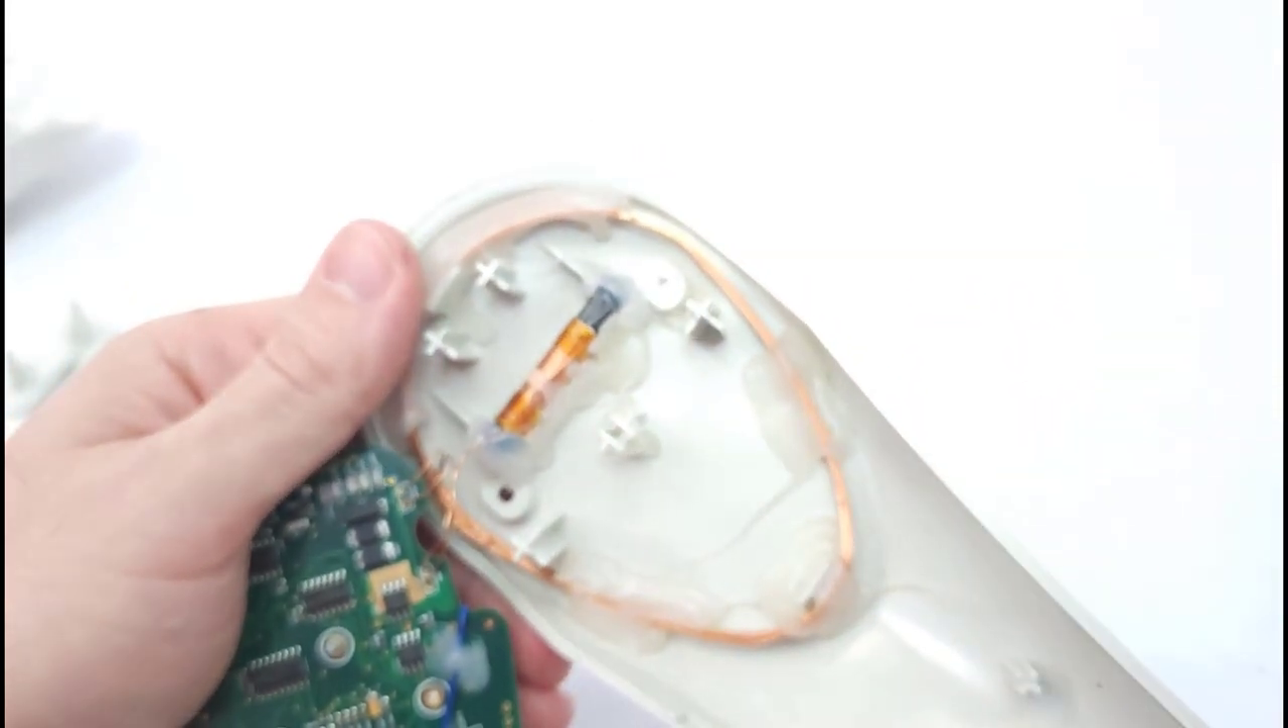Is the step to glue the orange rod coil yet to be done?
No.